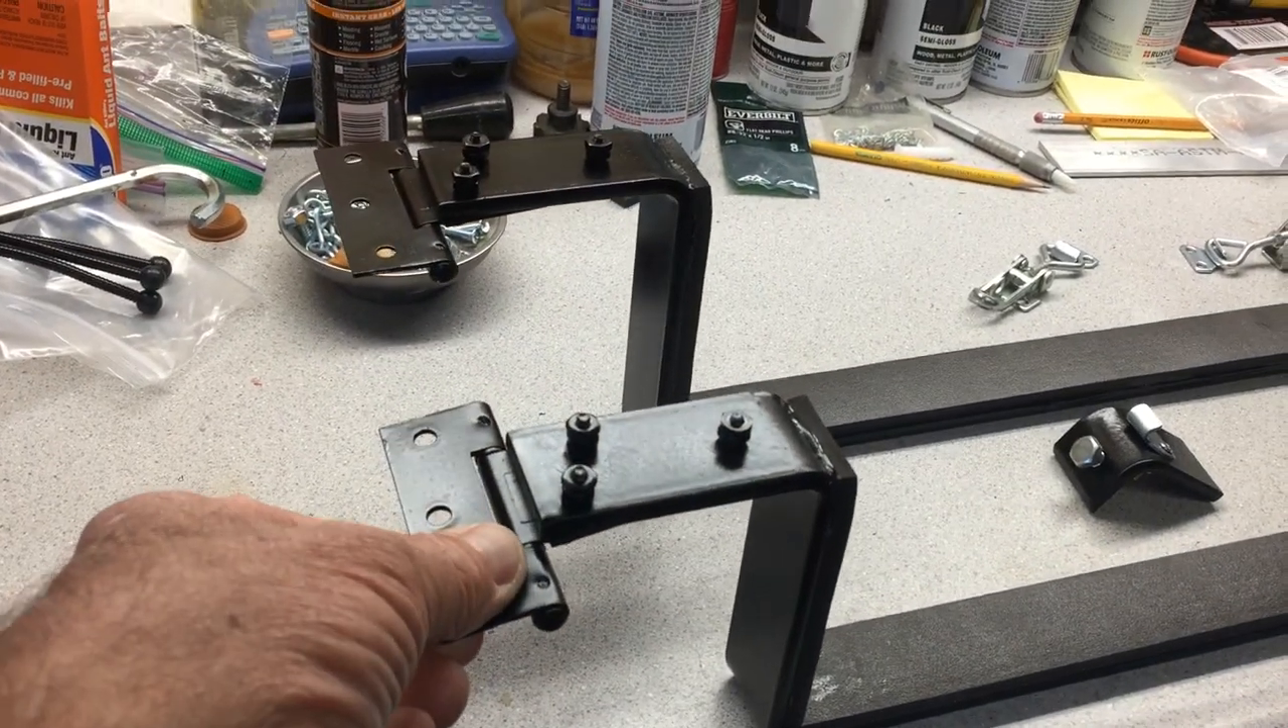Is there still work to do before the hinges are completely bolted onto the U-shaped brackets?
No.